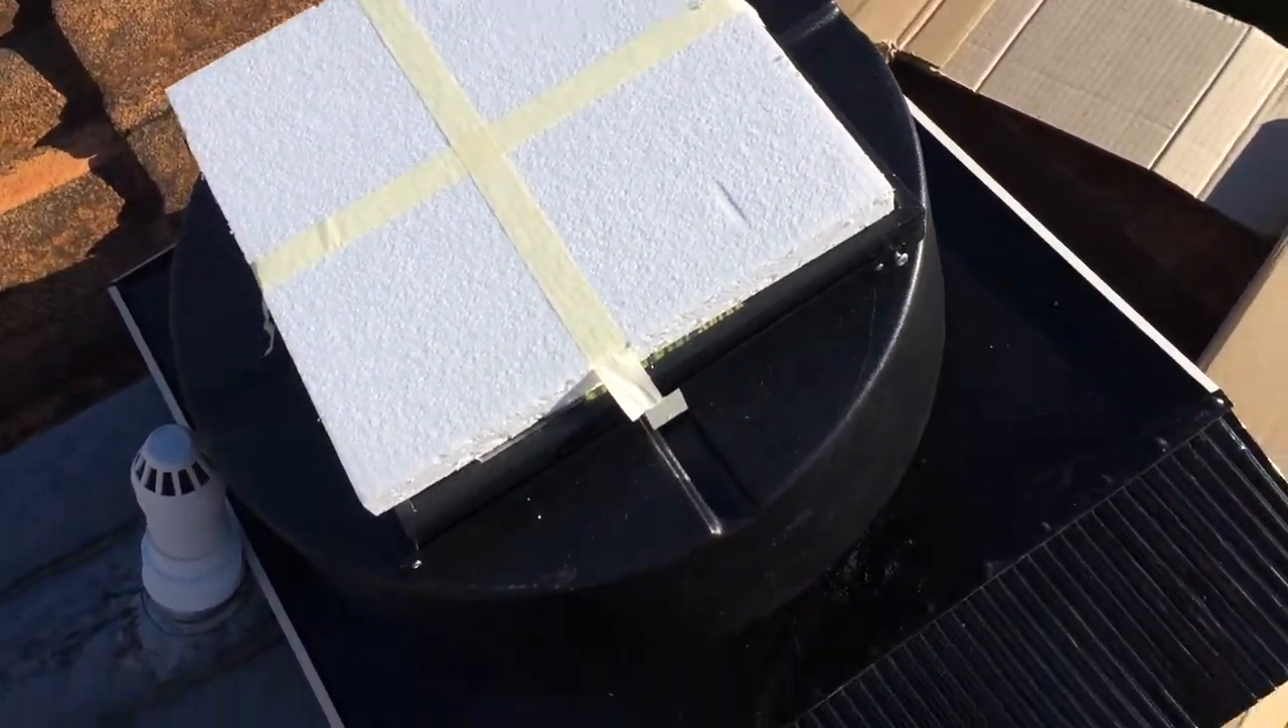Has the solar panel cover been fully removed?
No.